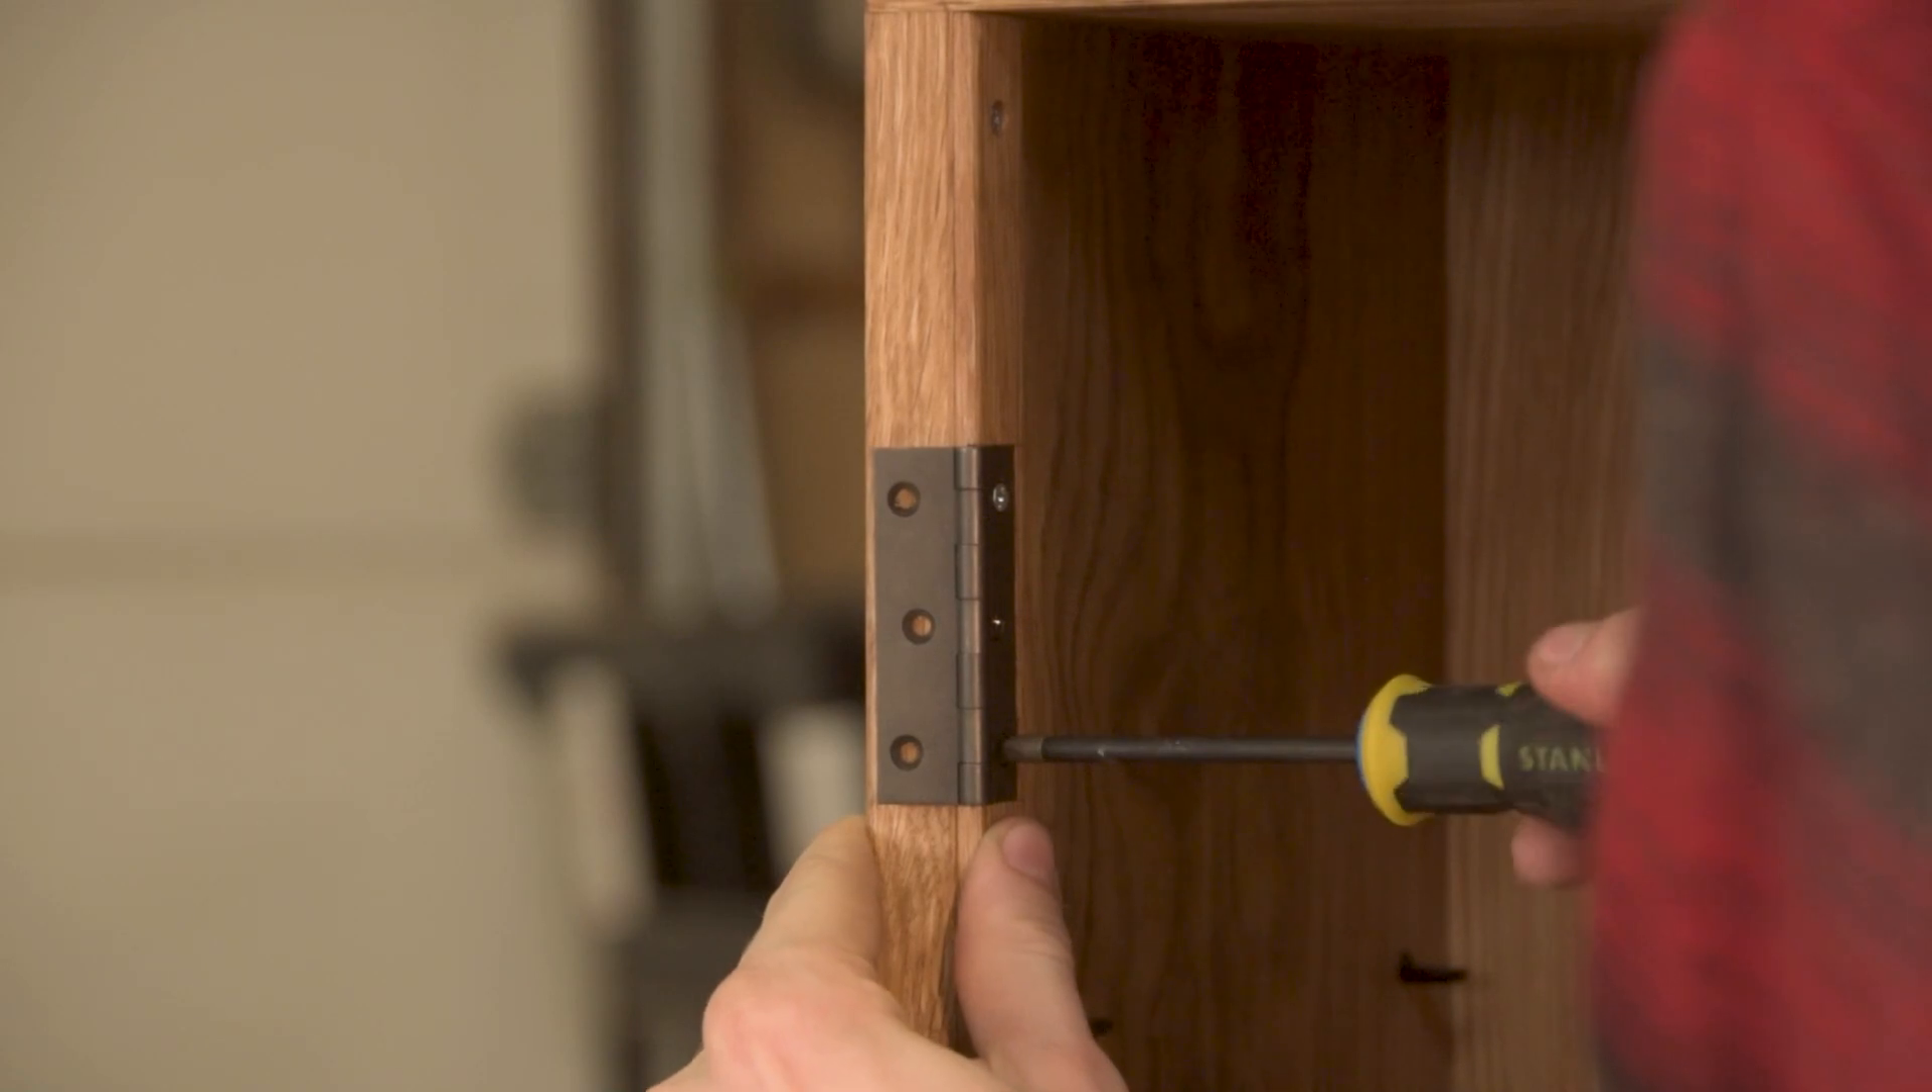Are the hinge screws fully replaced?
No.